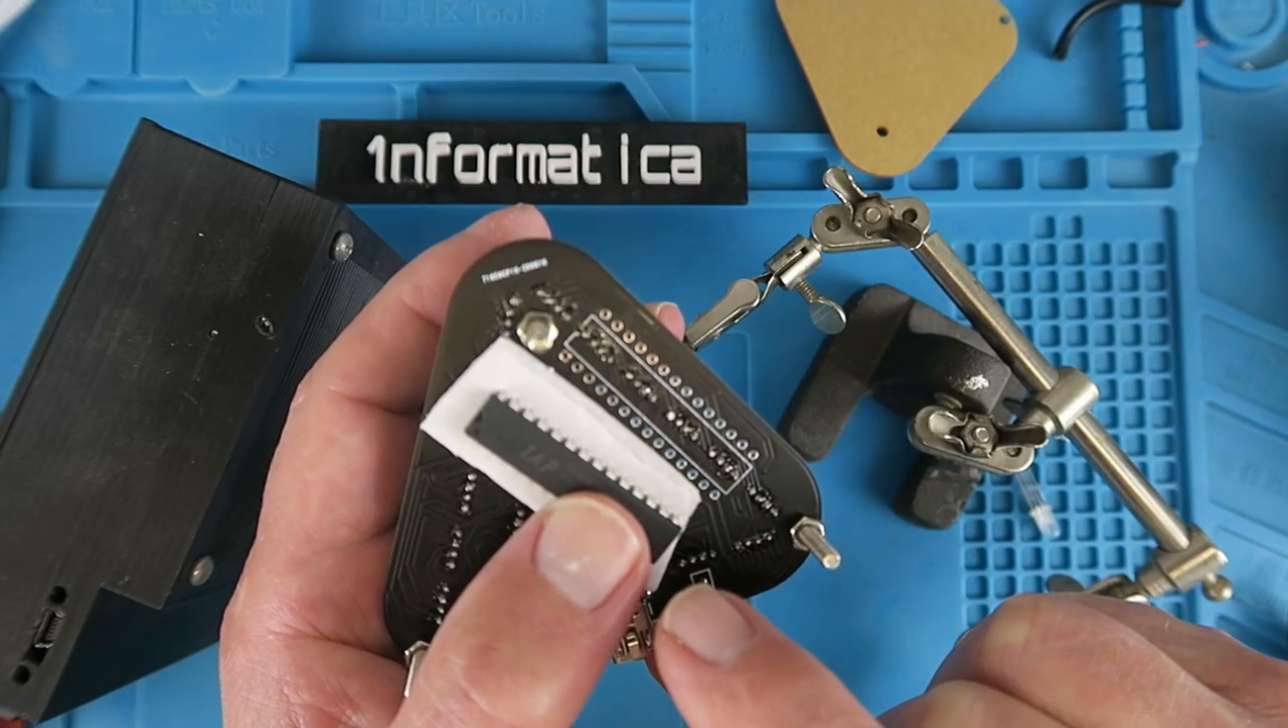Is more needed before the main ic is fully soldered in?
Yes.